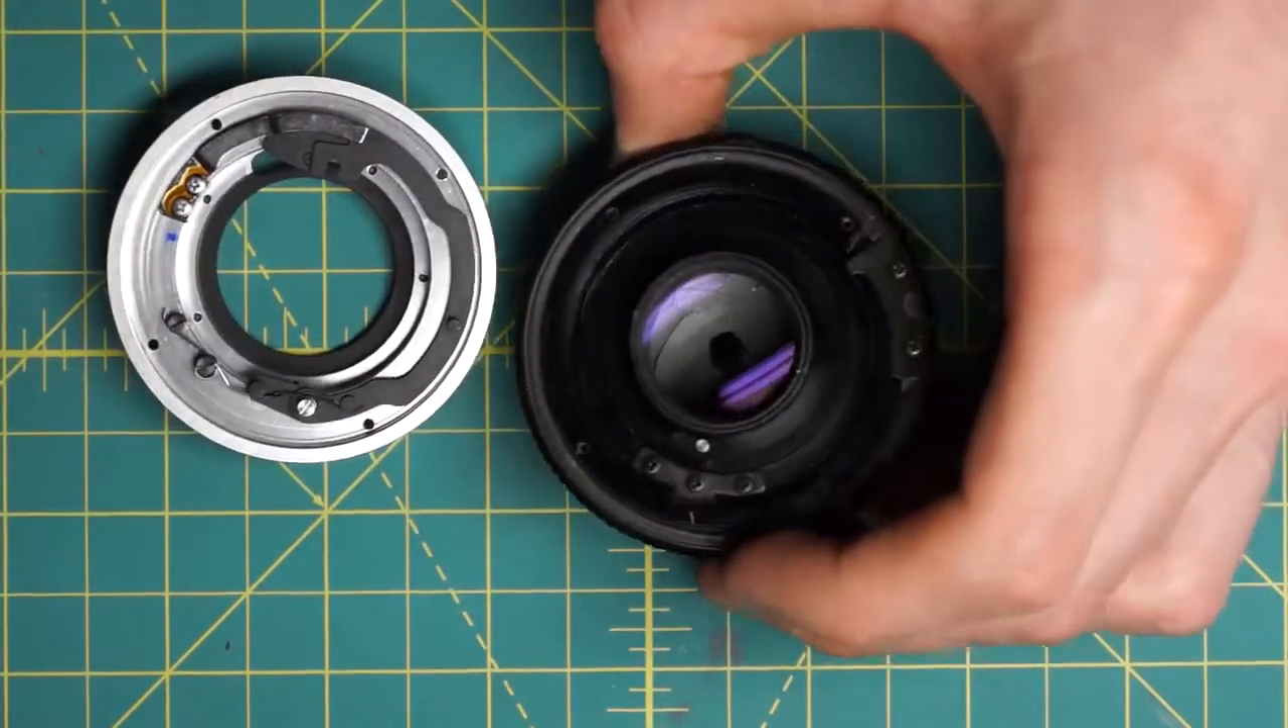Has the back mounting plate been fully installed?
No.